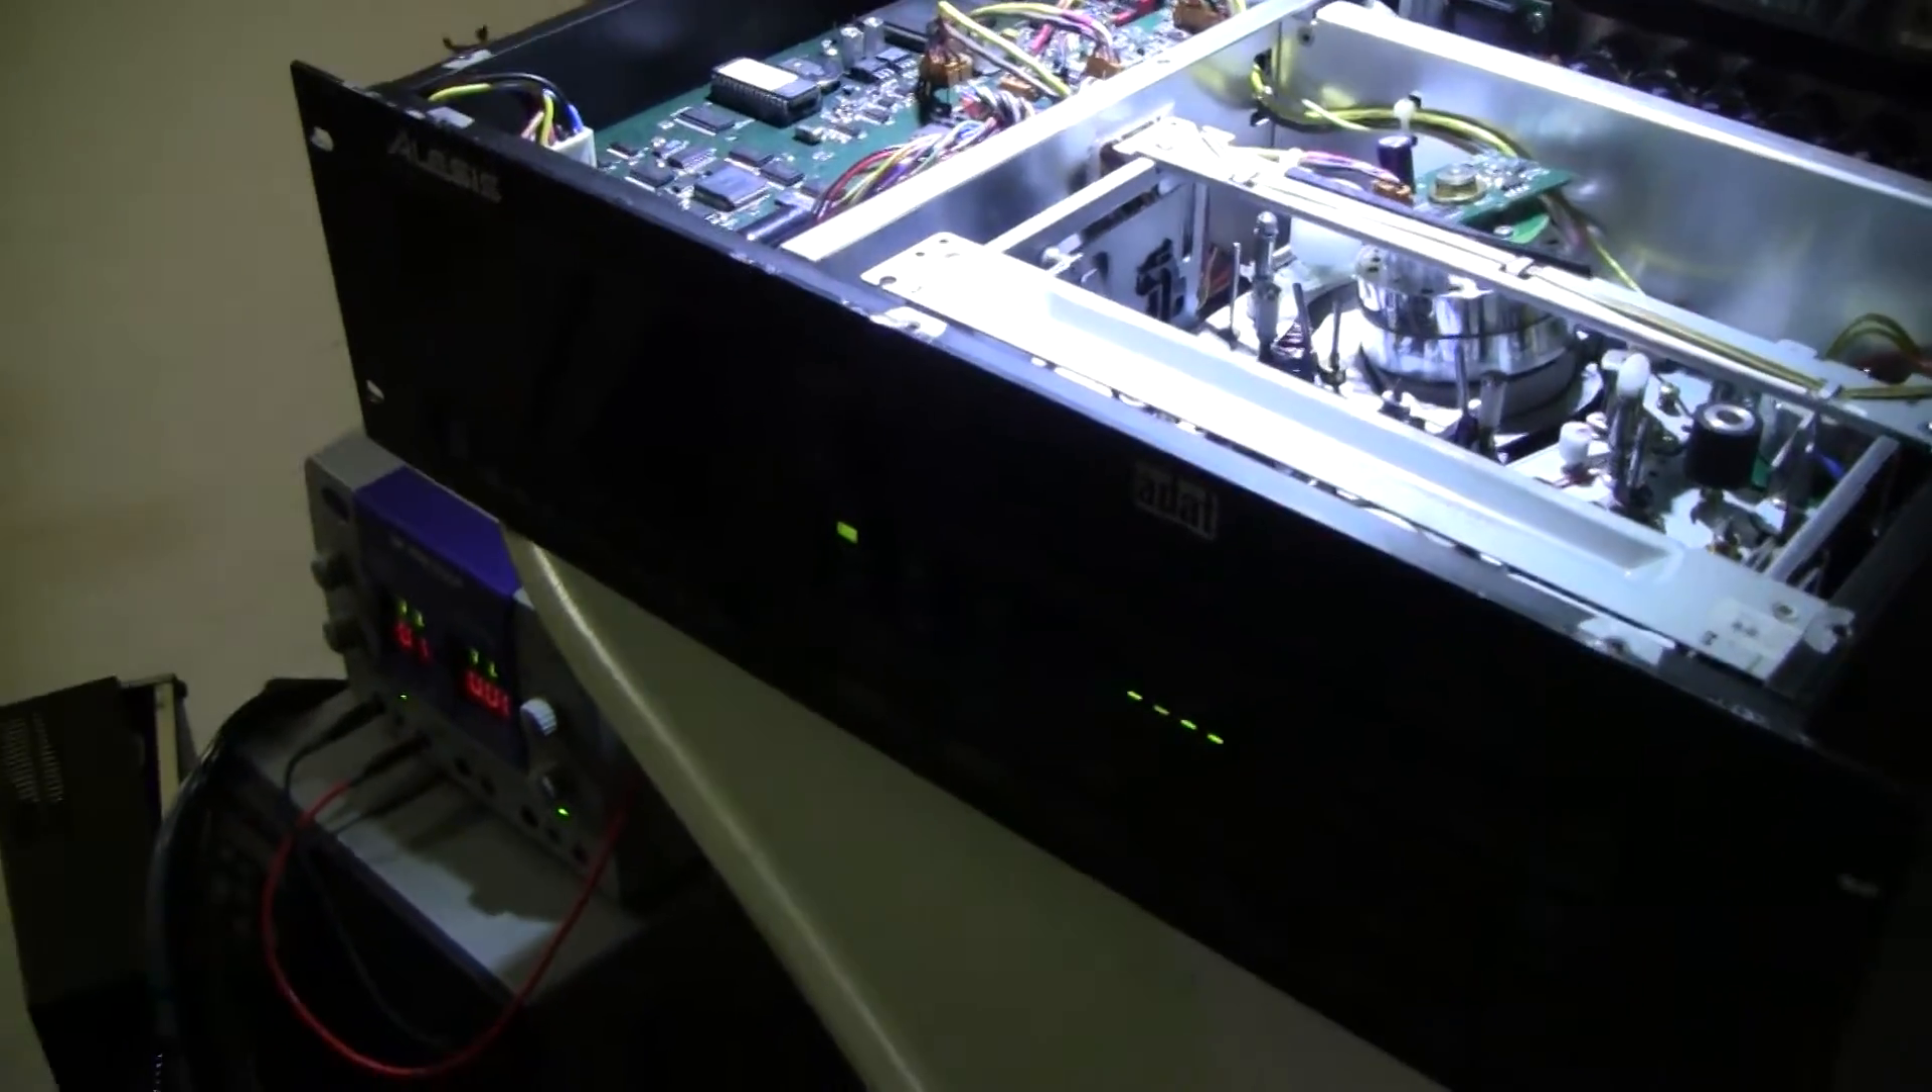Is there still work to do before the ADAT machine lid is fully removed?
No.